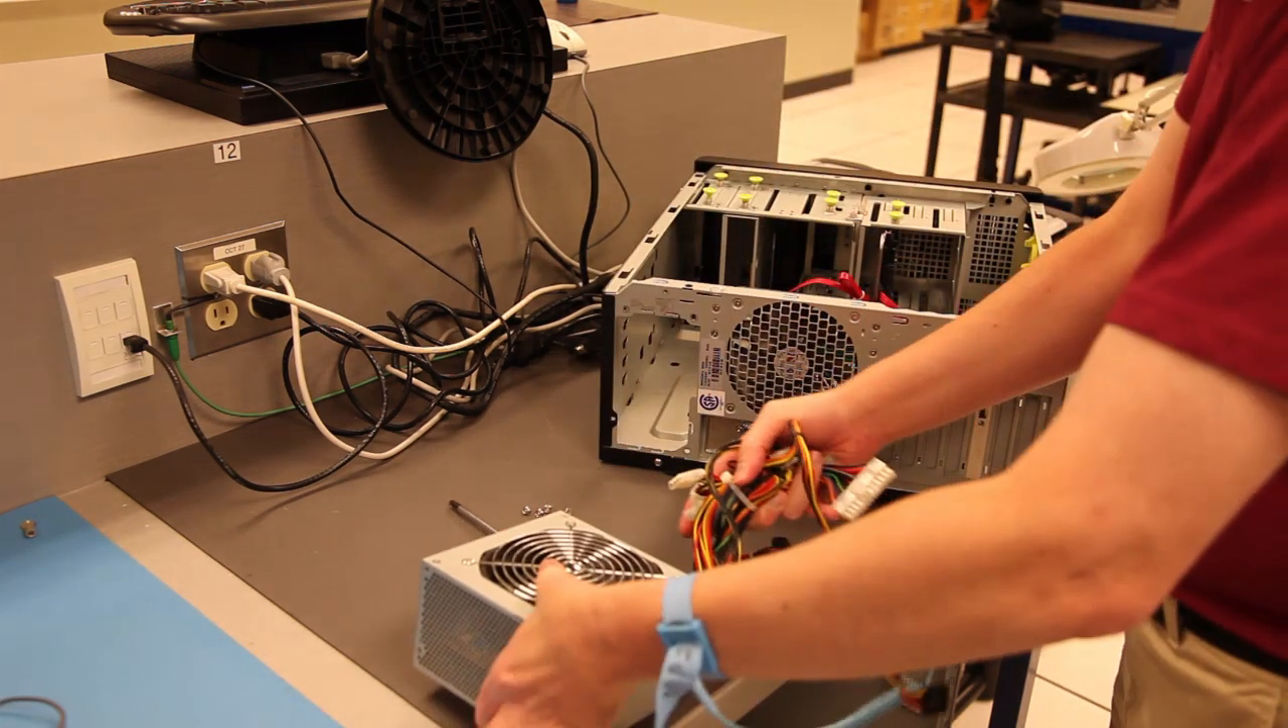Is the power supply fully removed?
Yes.